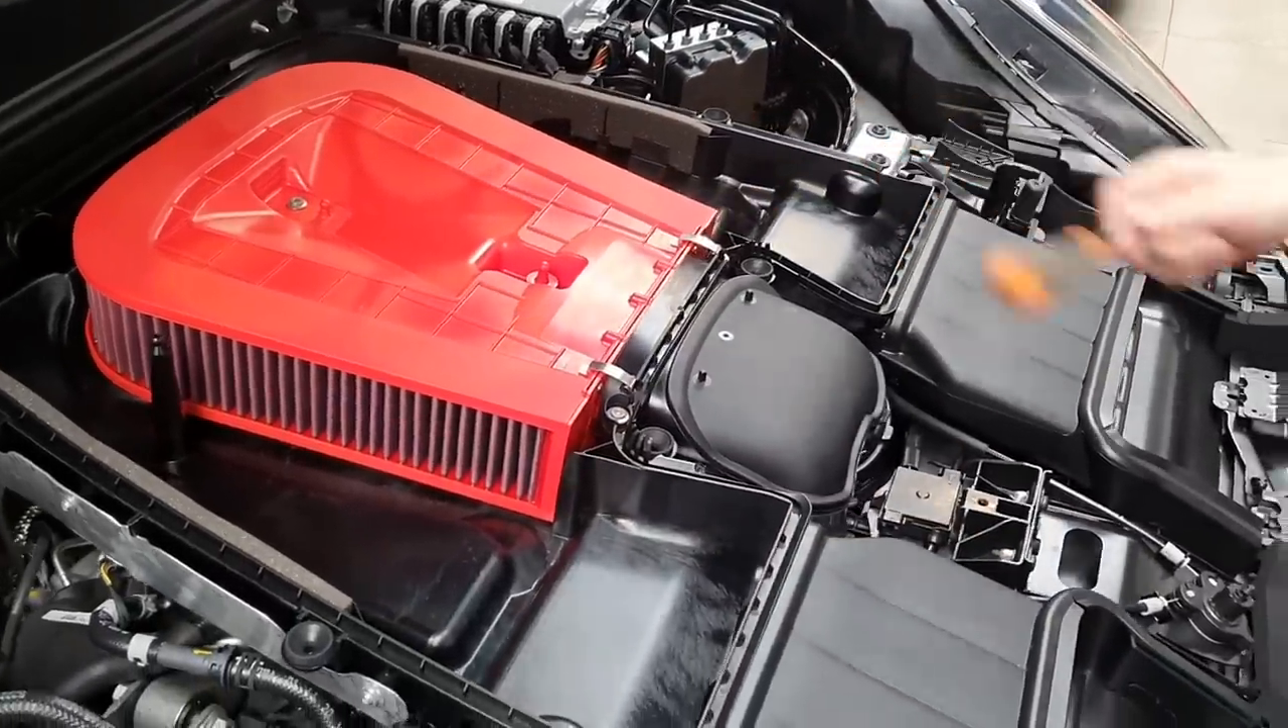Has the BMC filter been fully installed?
Yes.